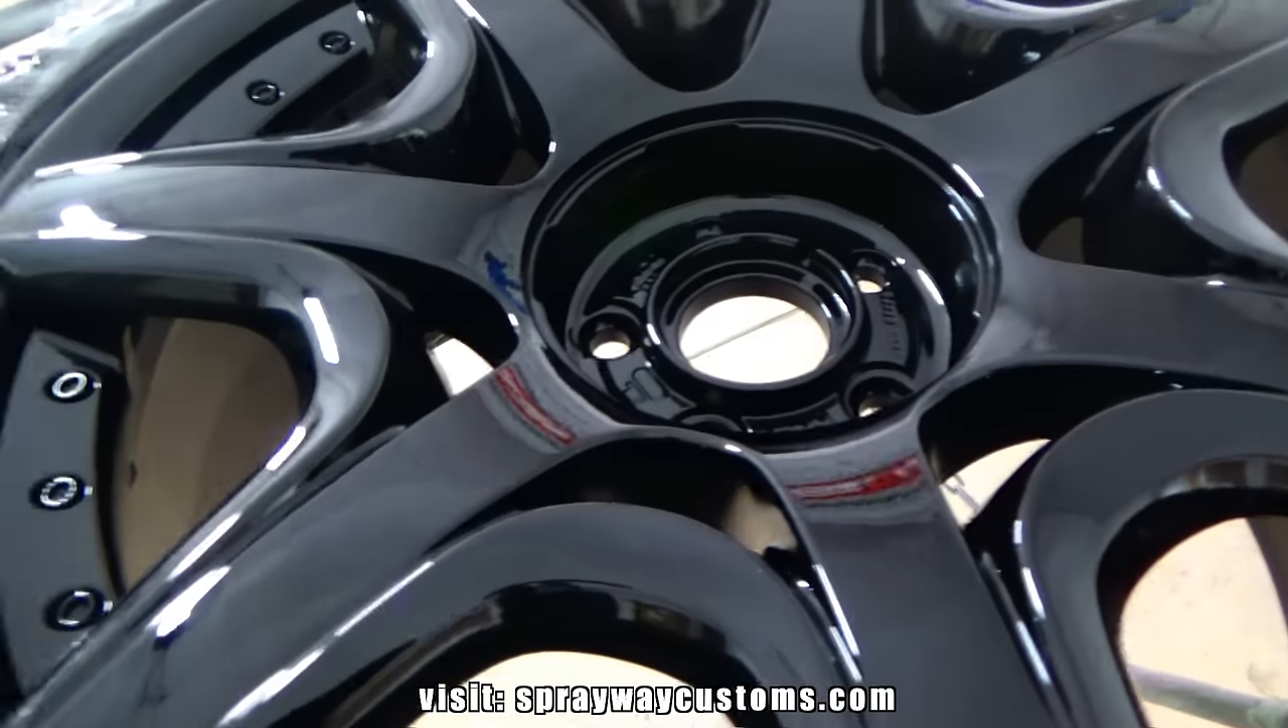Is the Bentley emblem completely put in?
No.